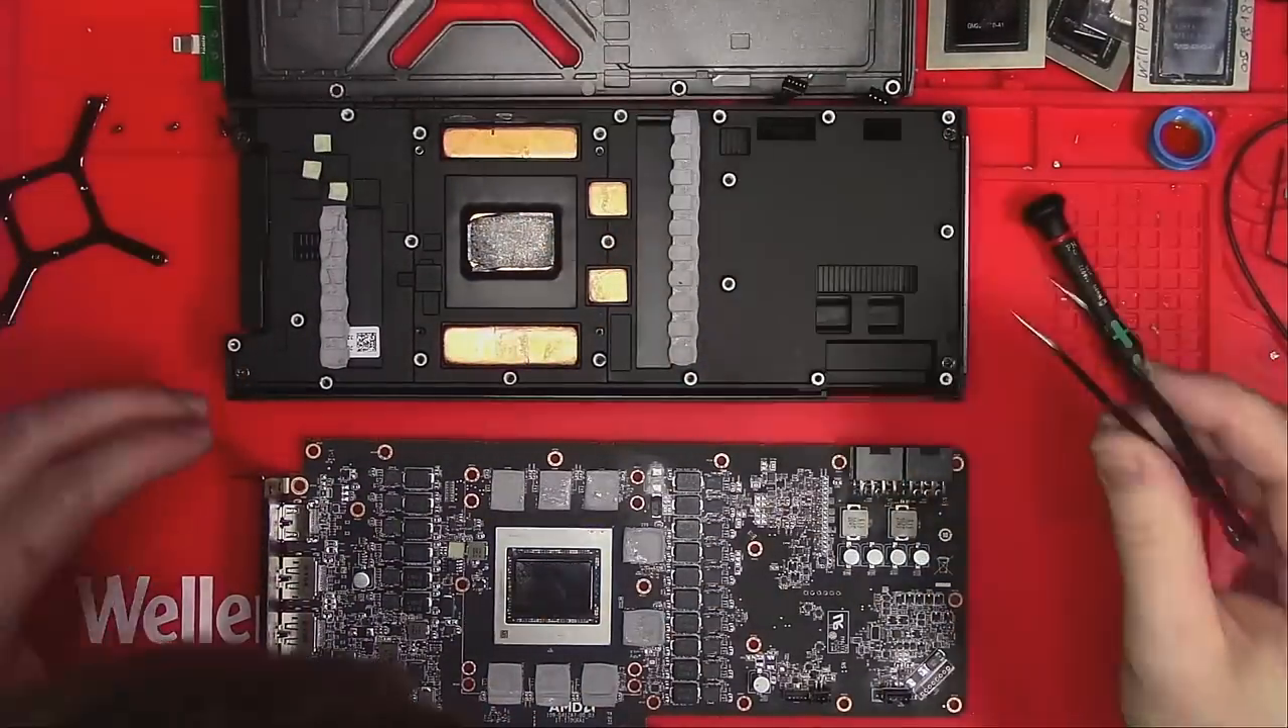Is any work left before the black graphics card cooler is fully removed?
No.